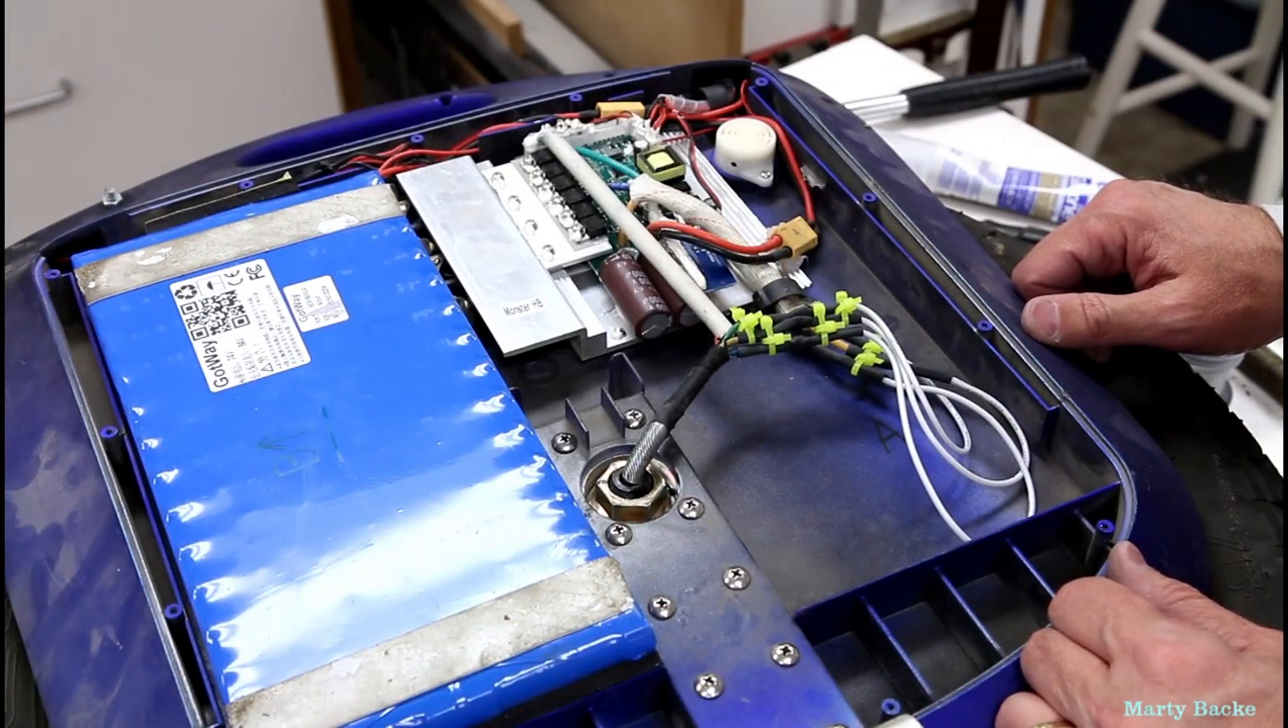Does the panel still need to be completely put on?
Yes.